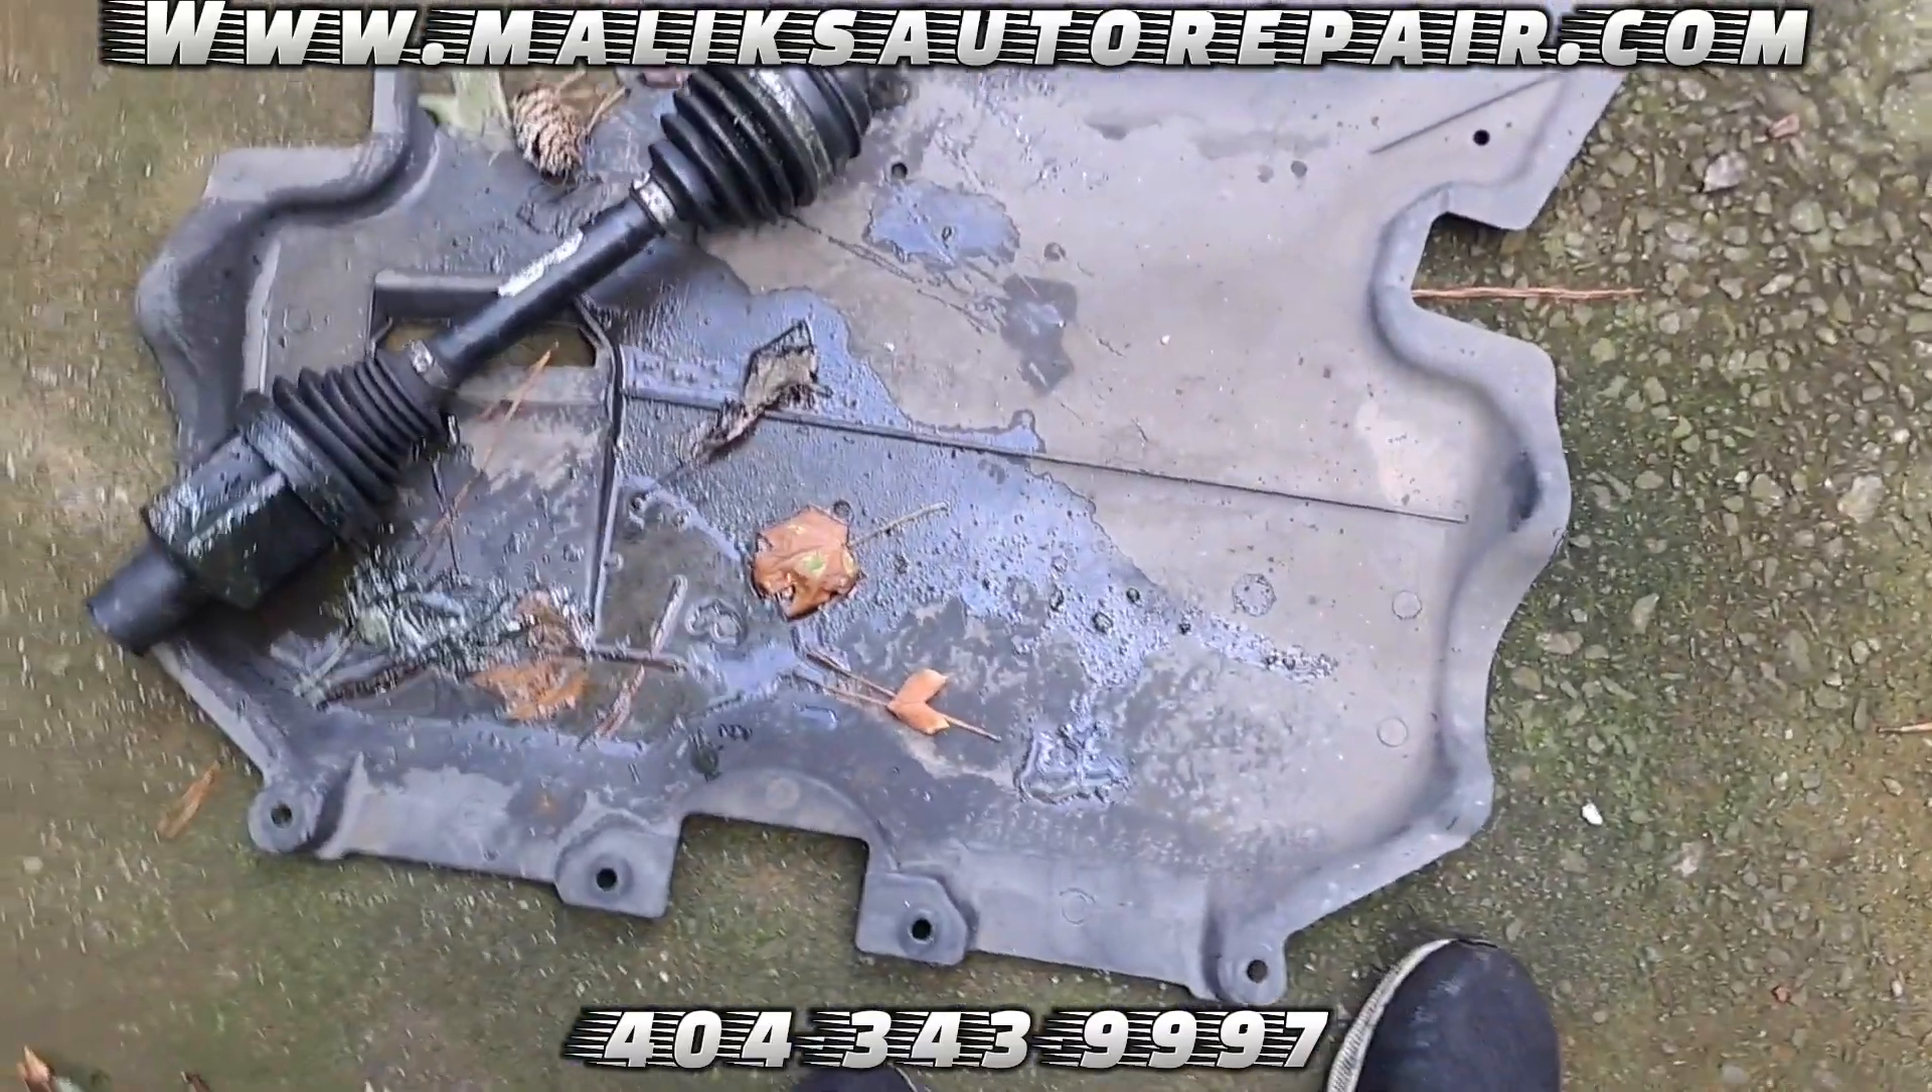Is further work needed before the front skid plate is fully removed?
No.